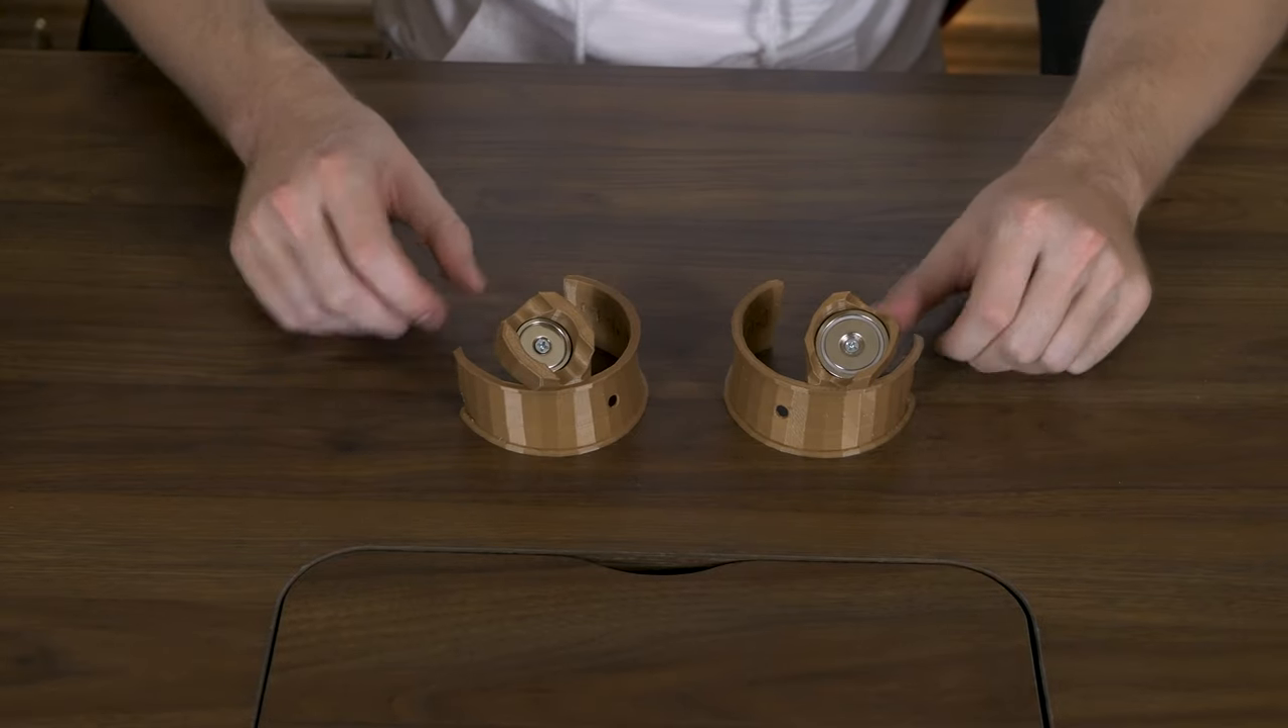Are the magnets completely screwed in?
Yes.